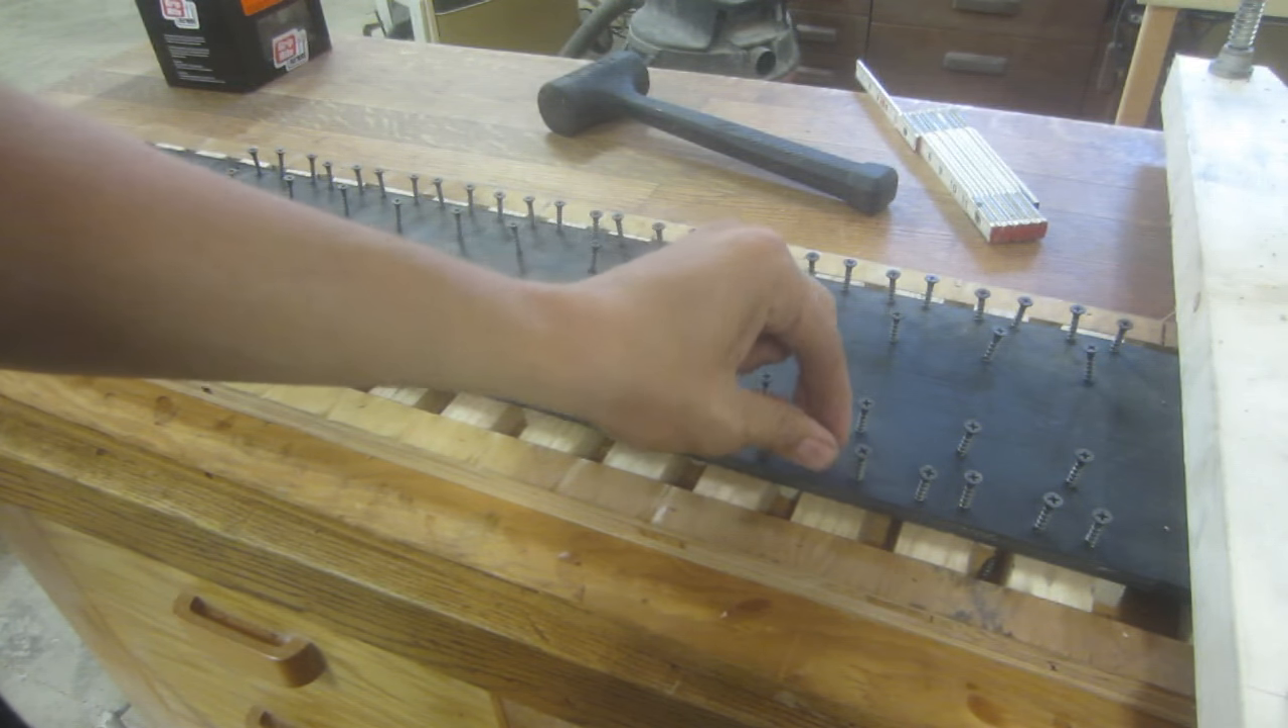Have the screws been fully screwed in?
No.